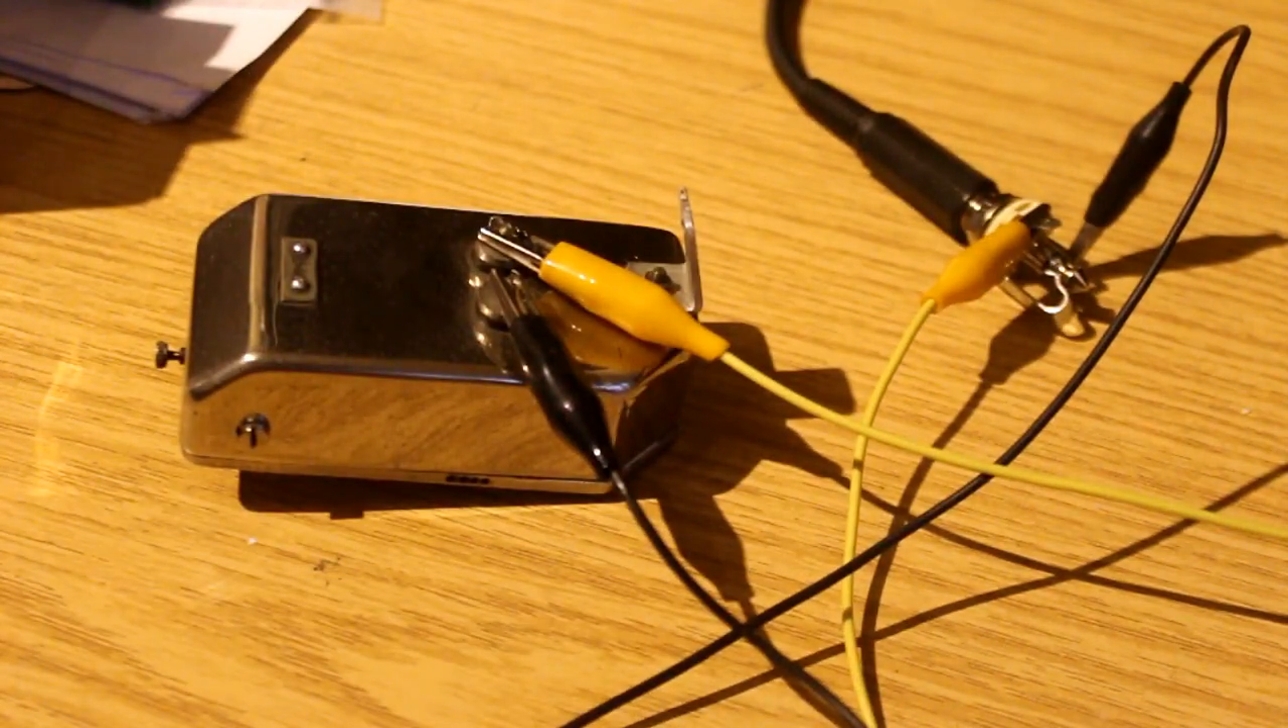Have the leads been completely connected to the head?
Yes.